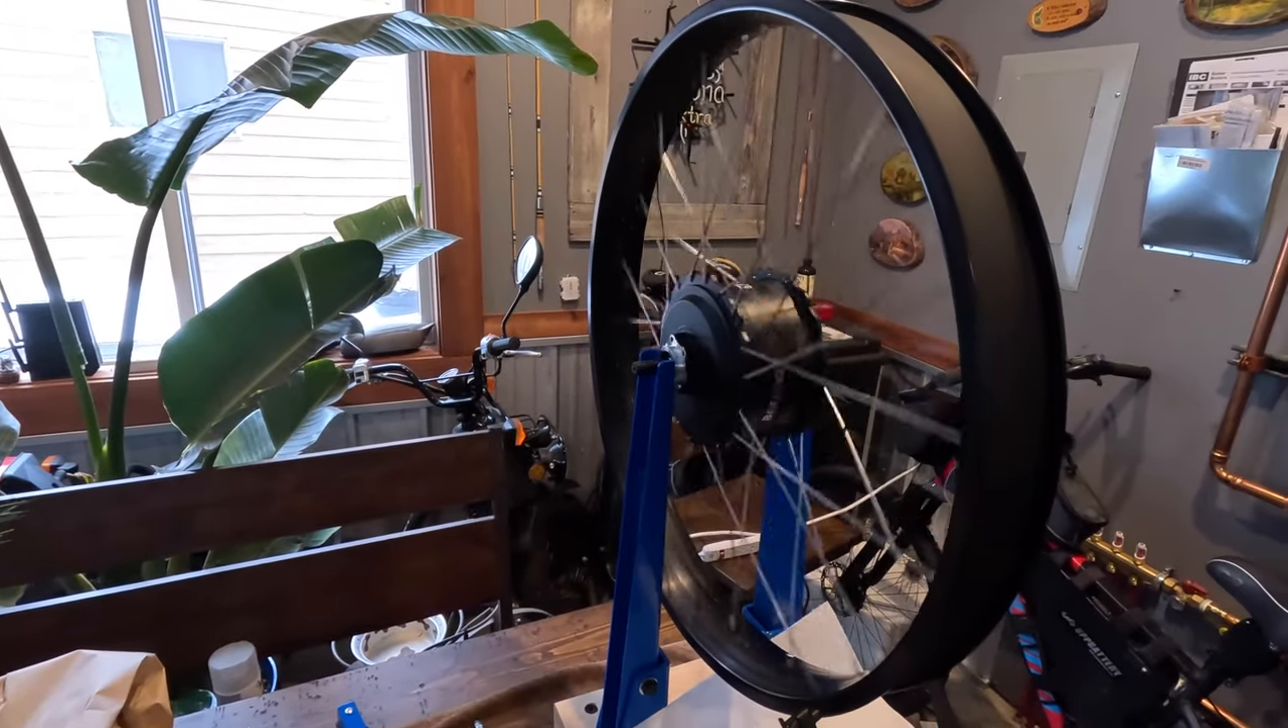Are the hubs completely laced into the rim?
Yes.